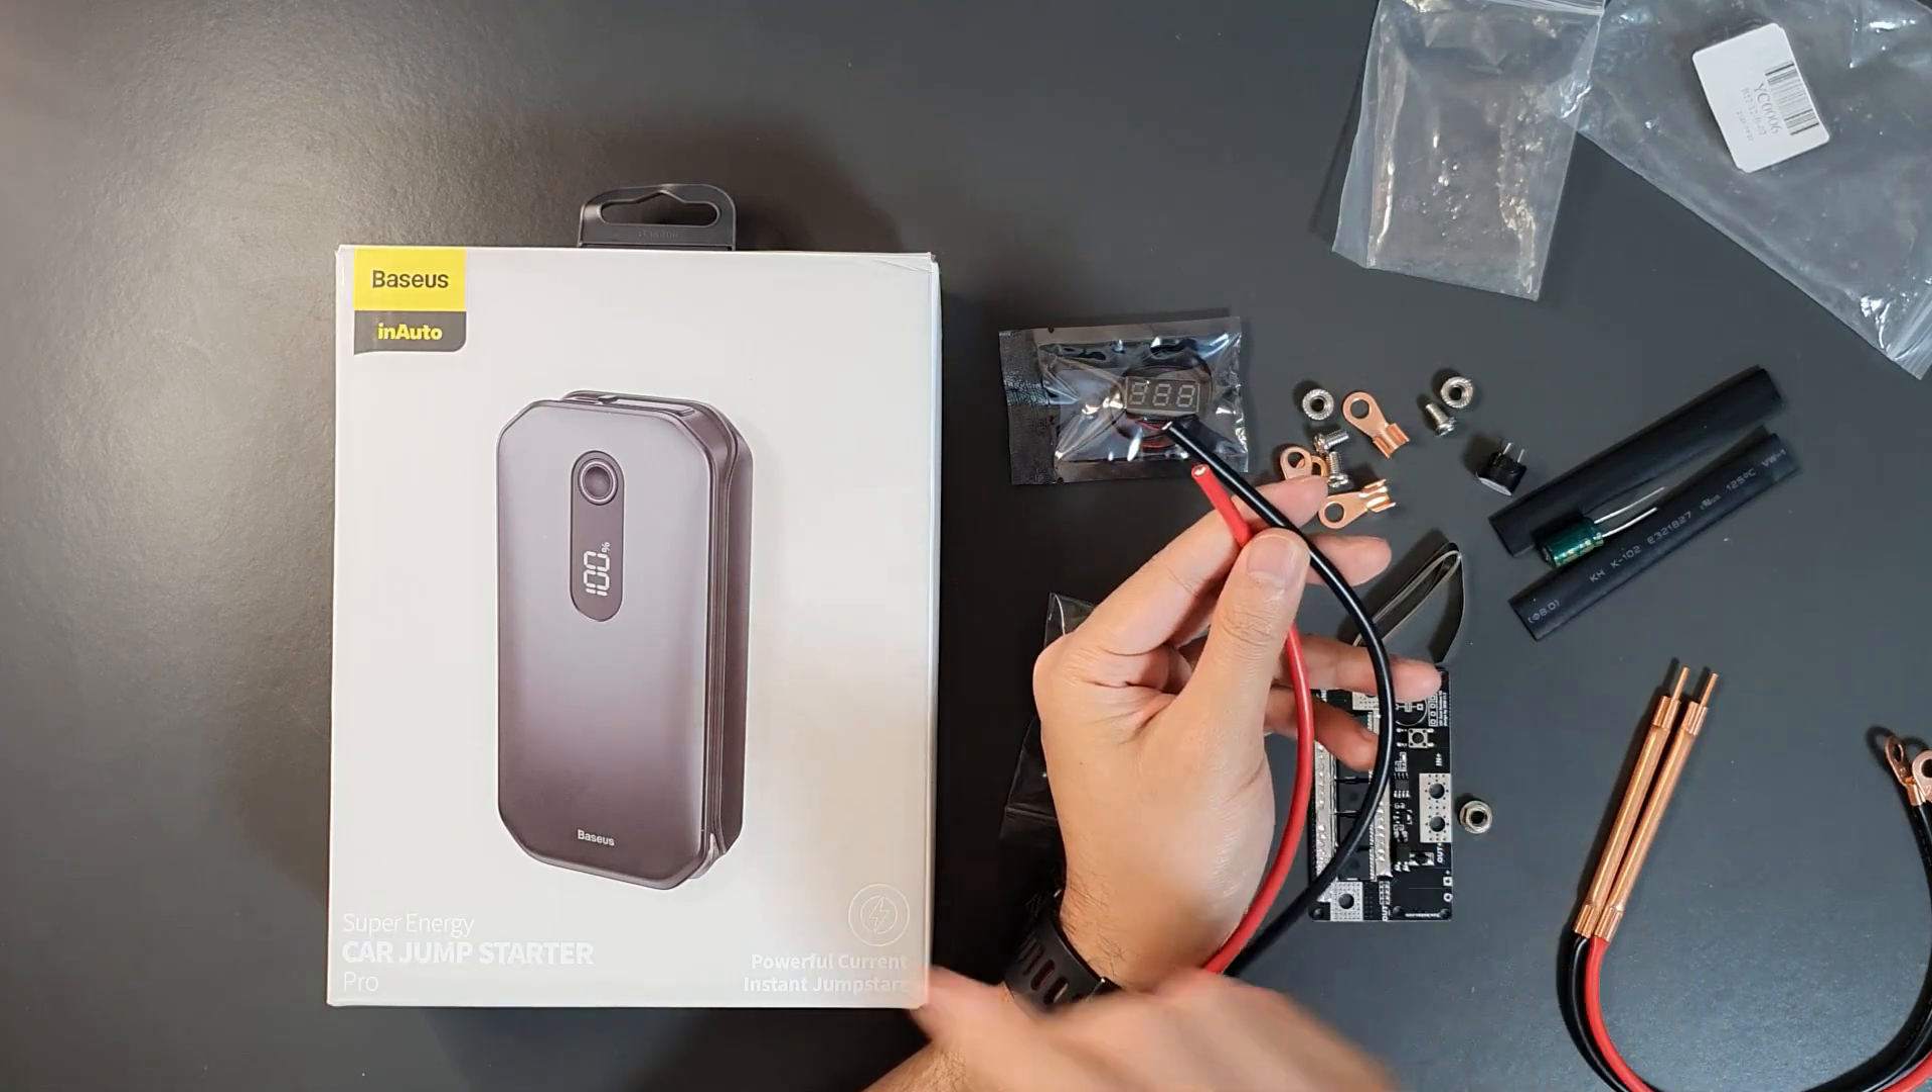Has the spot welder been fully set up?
No.